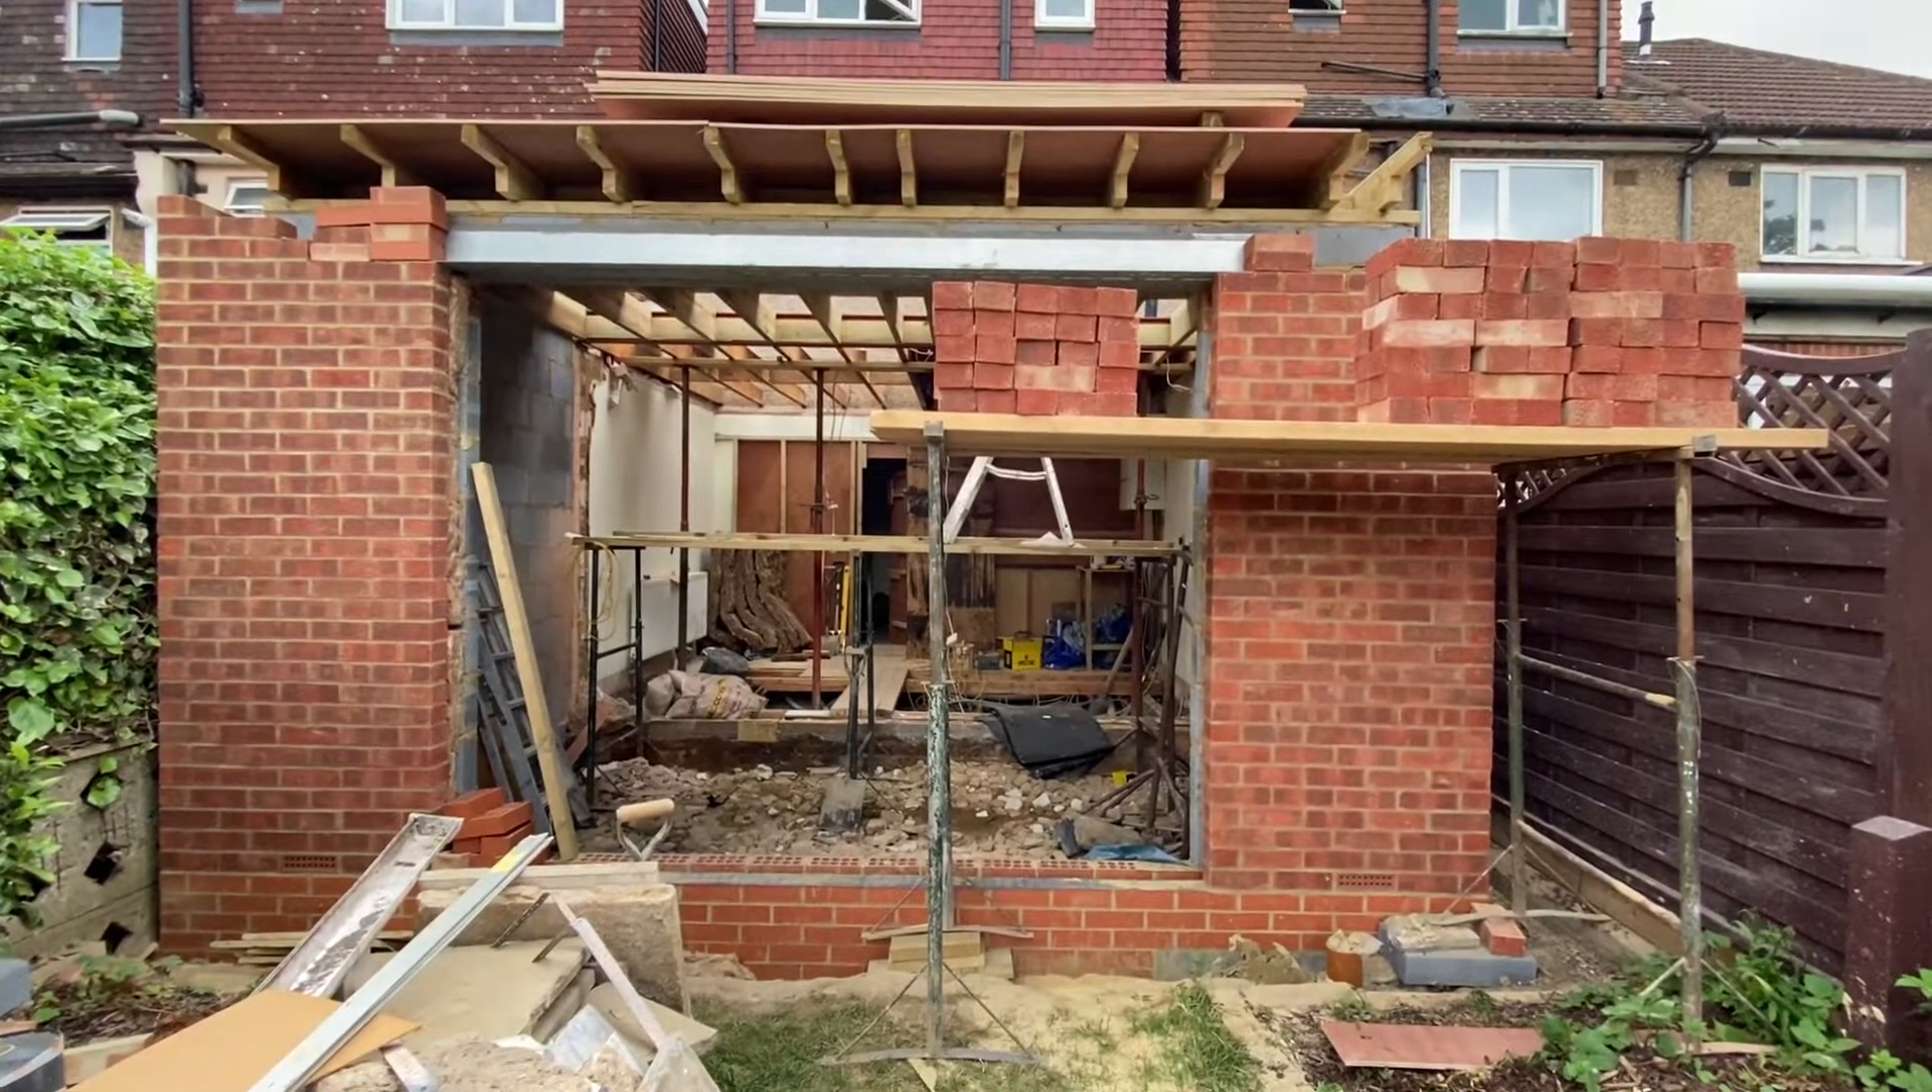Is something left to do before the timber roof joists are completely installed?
No.